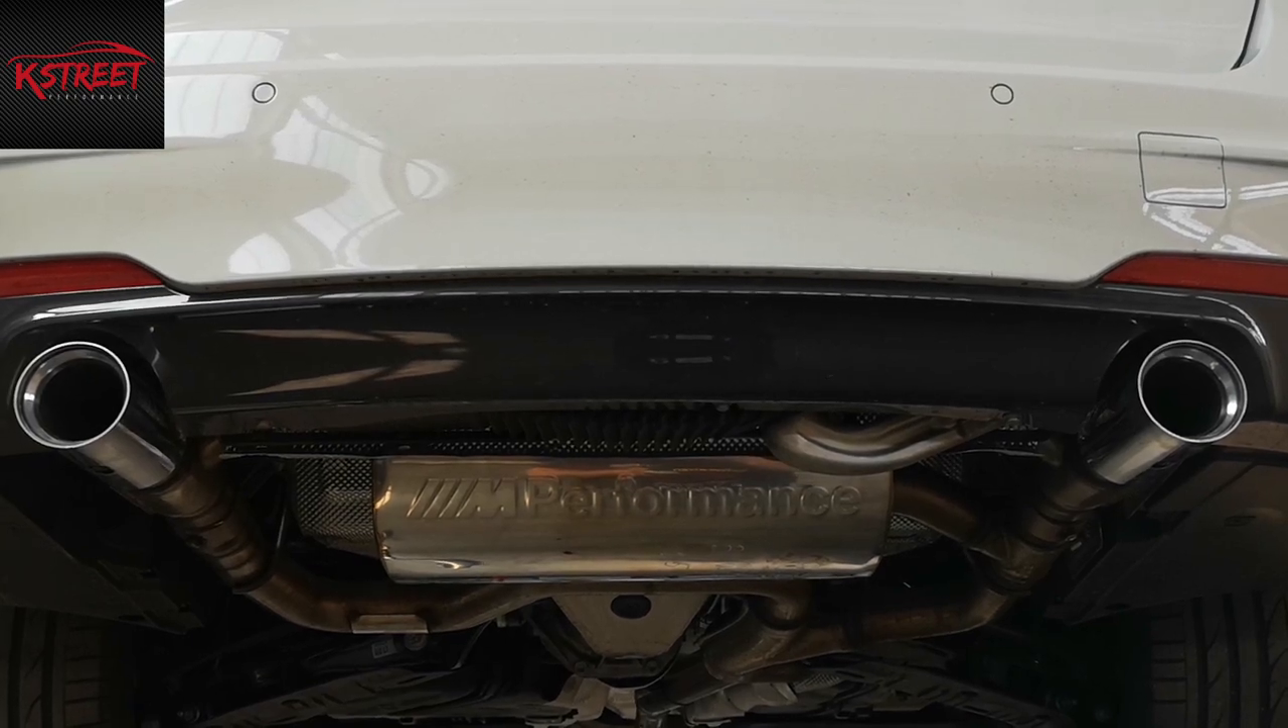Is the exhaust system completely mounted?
Yes.